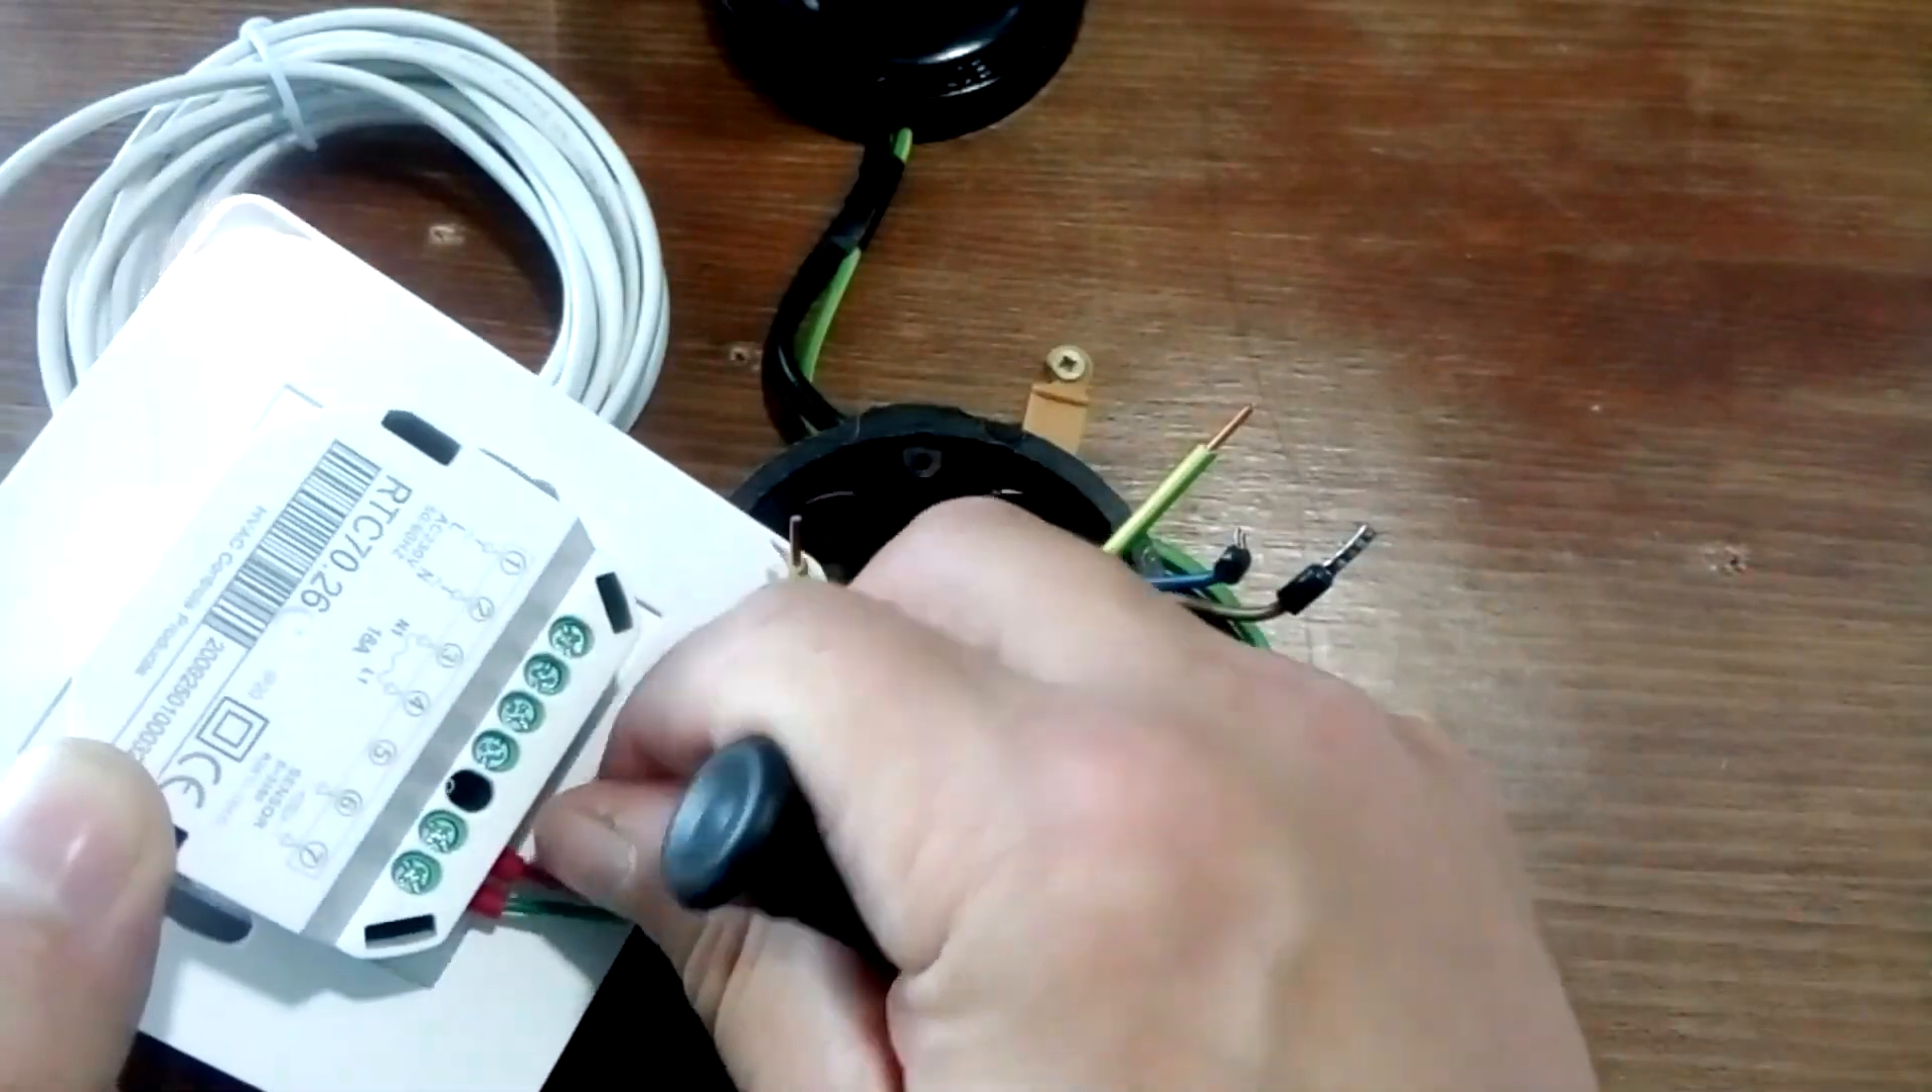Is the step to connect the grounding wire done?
No.